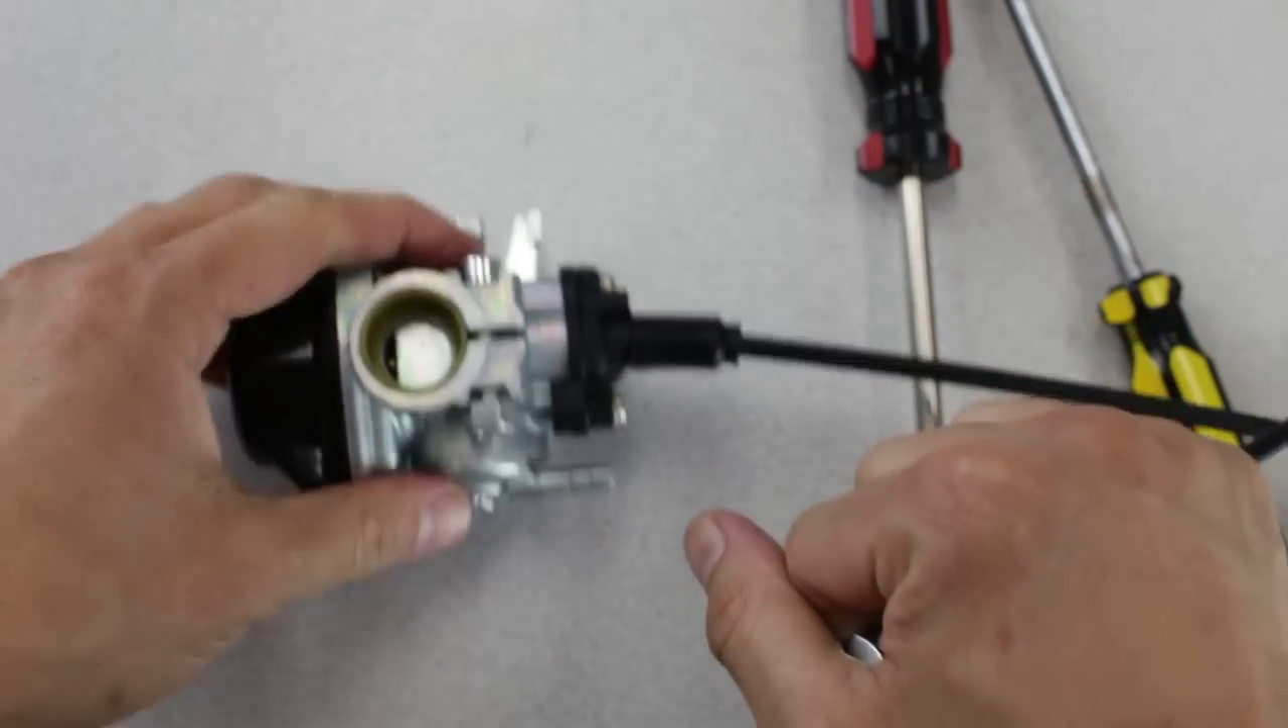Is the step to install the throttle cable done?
Yes.